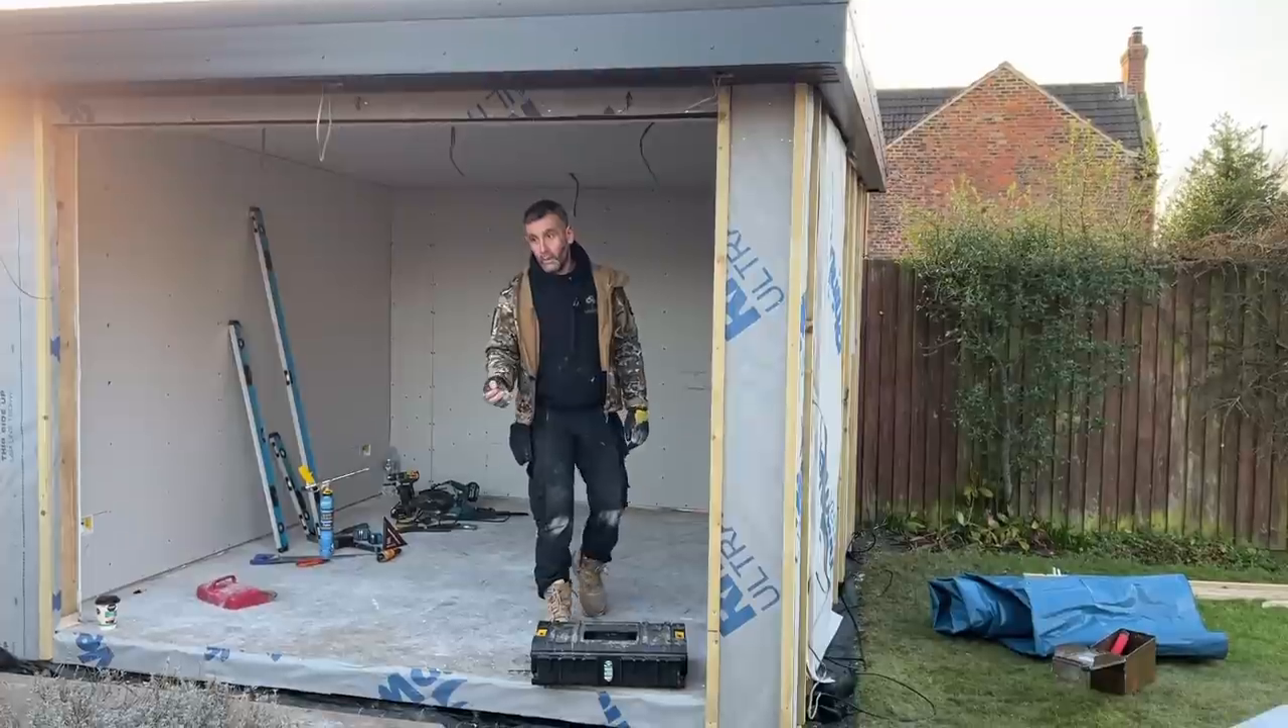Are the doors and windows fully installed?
No.